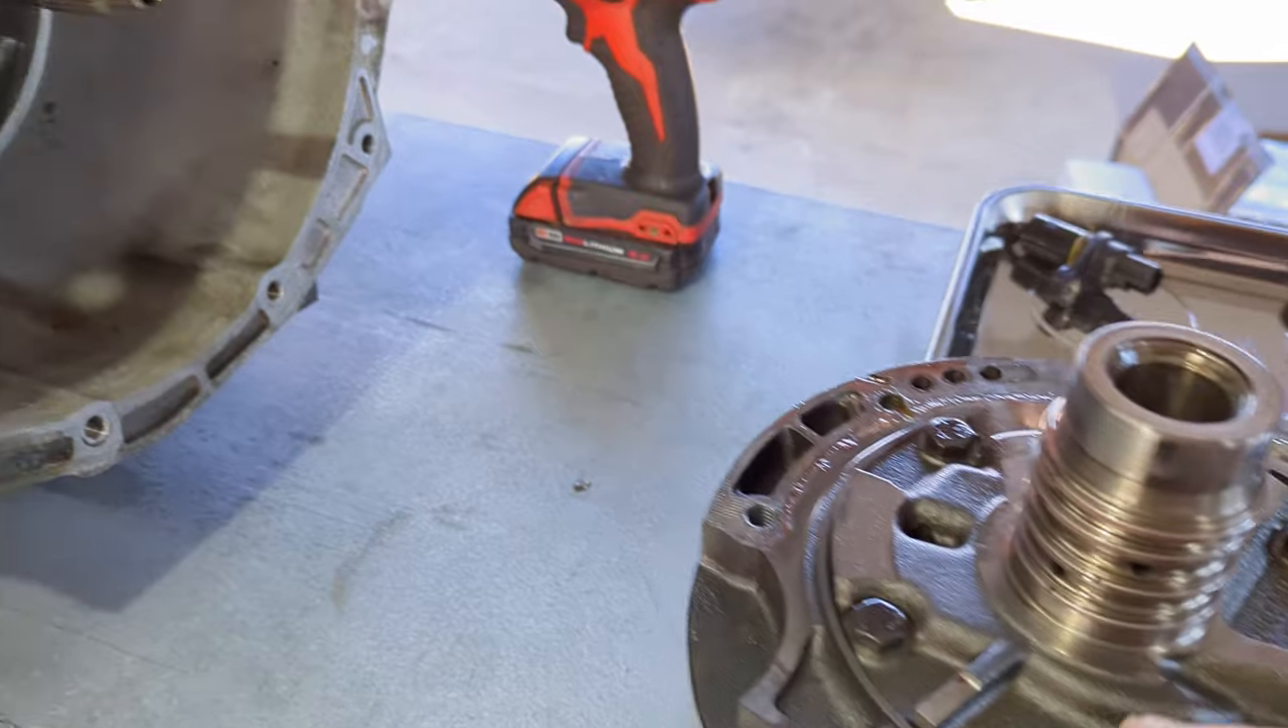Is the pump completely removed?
Yes.